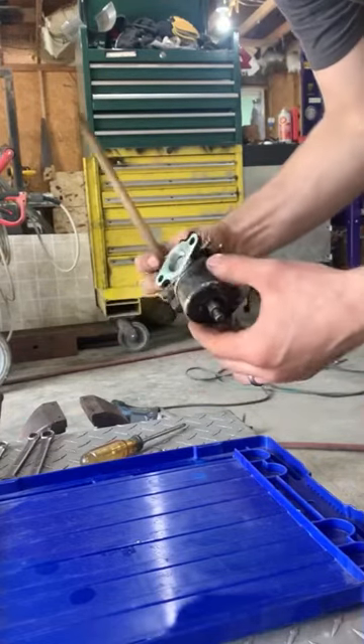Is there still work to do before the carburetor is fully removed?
No.